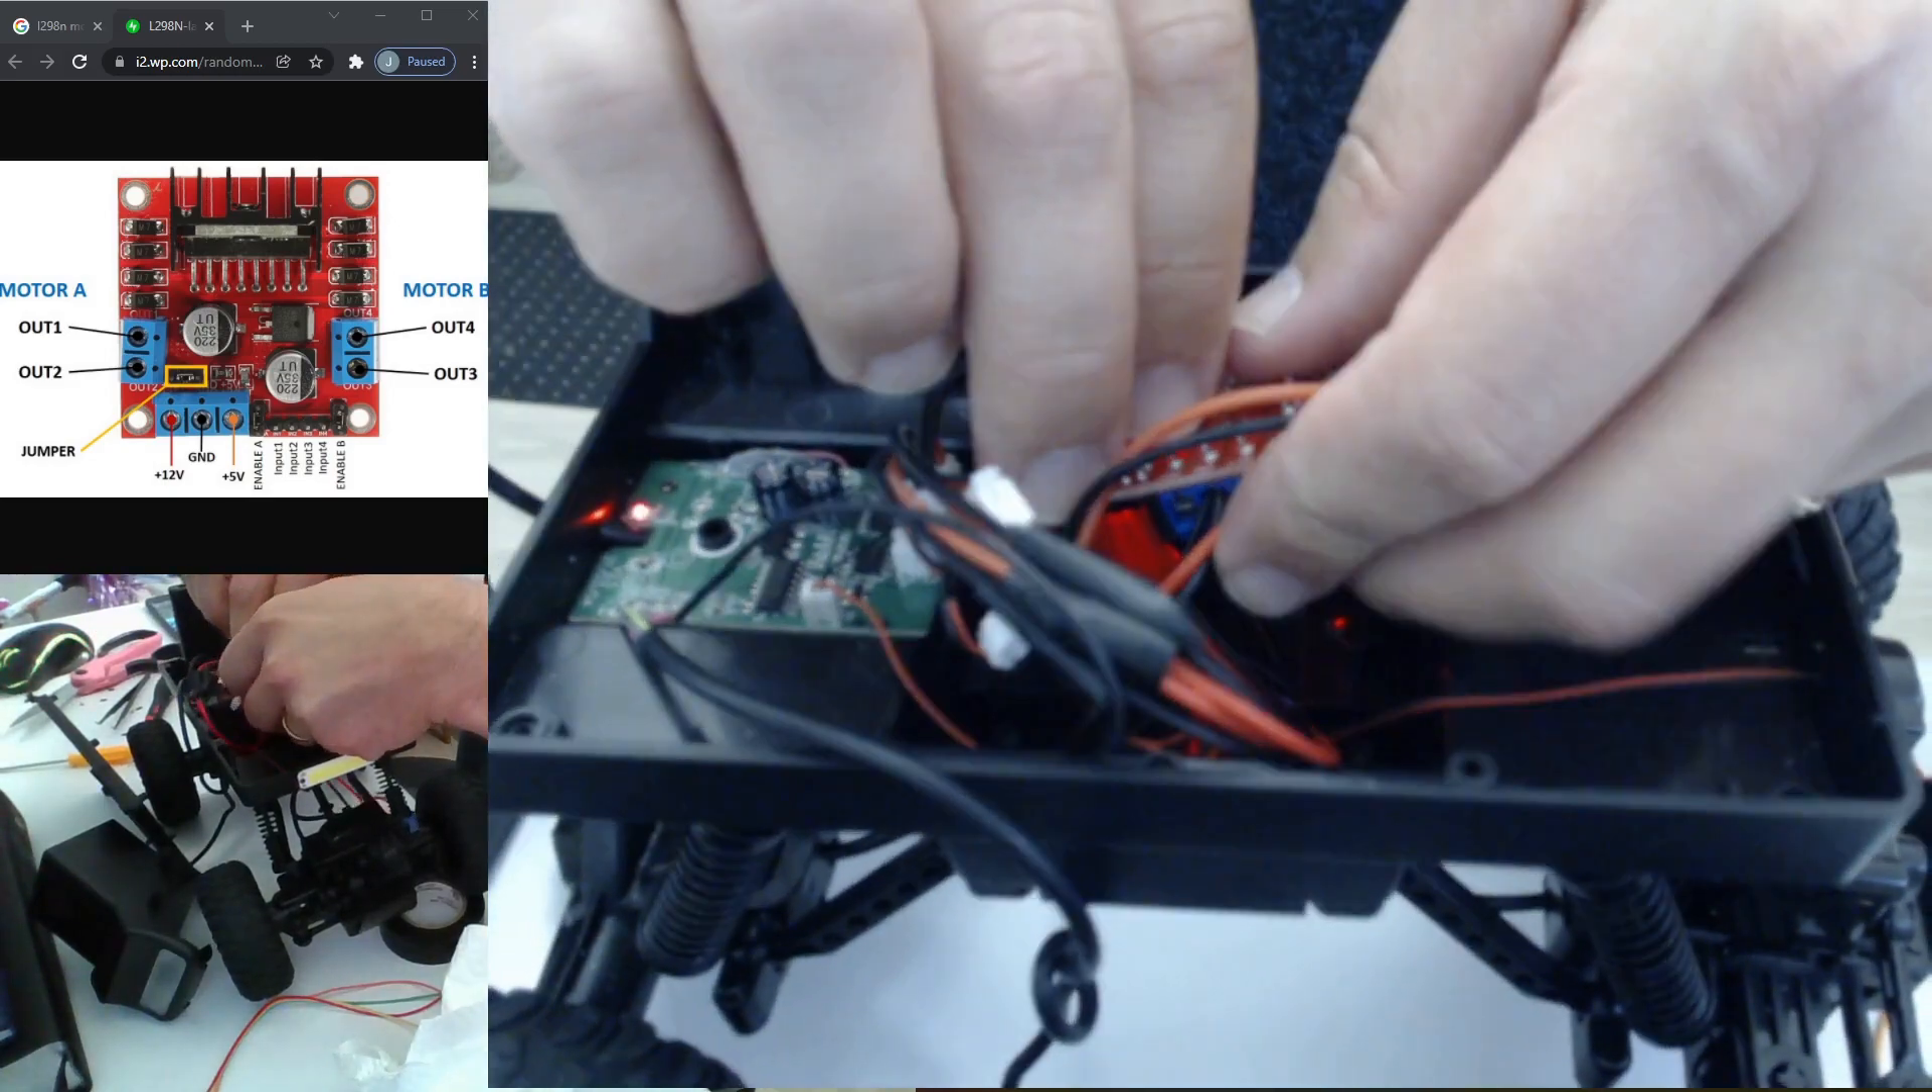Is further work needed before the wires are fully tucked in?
Yes.